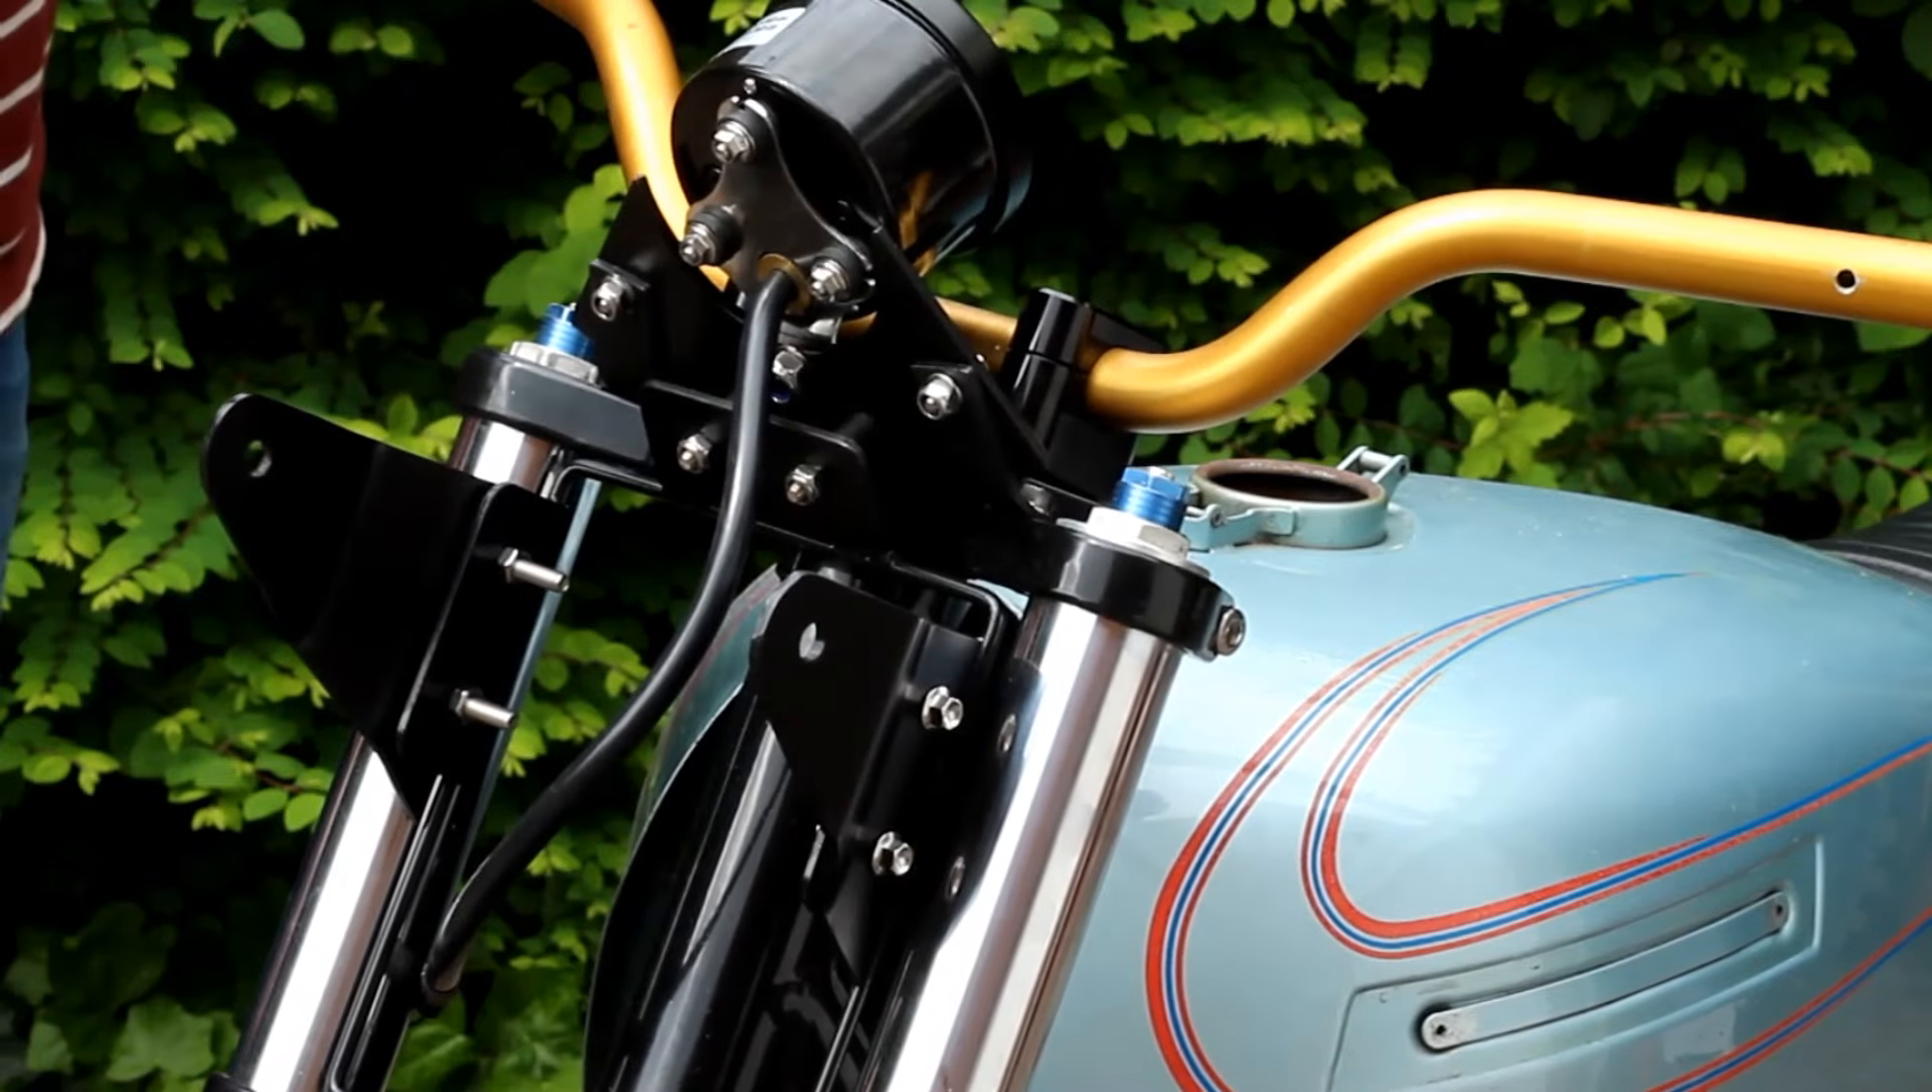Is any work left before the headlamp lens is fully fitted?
Yes.